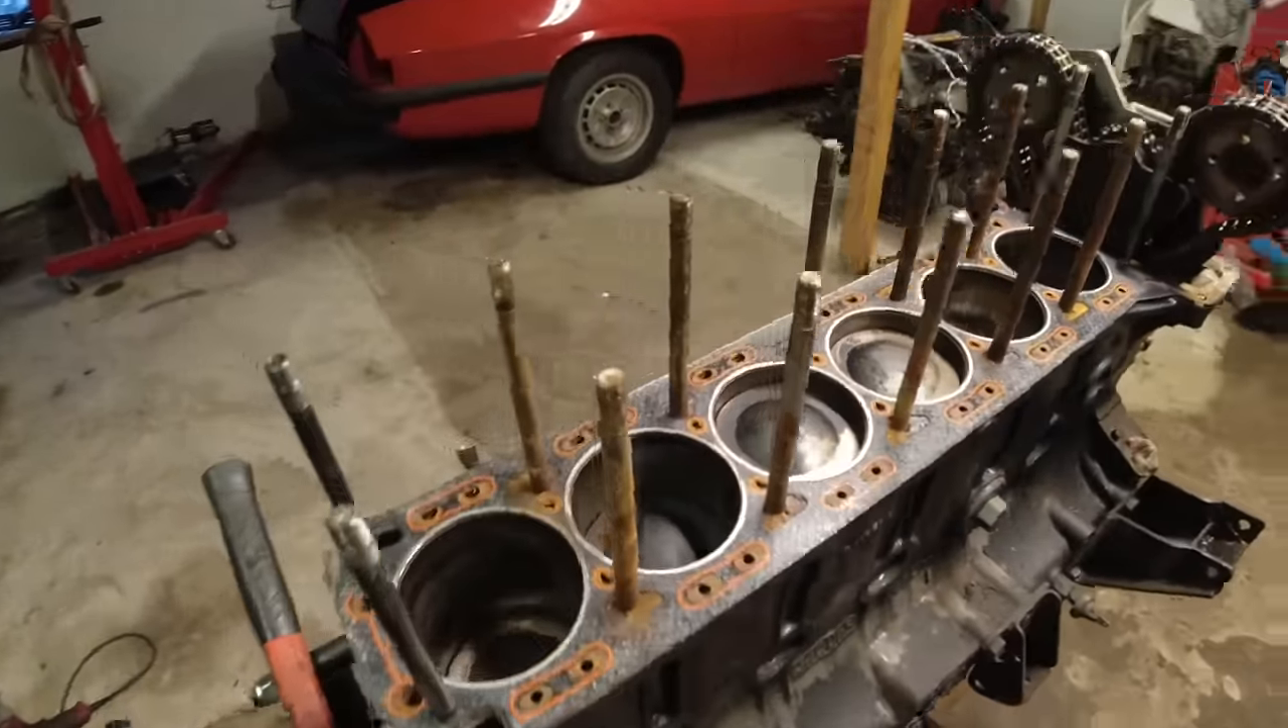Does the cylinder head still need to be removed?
No.